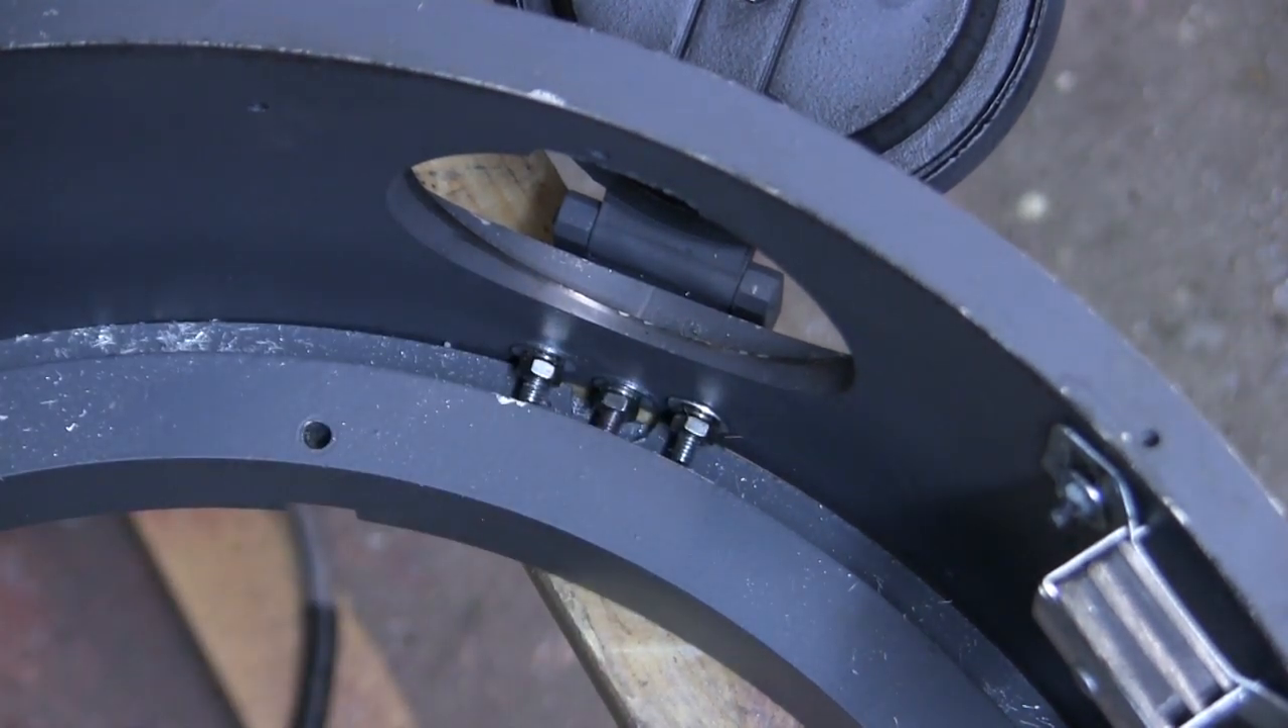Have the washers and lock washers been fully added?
Yes.